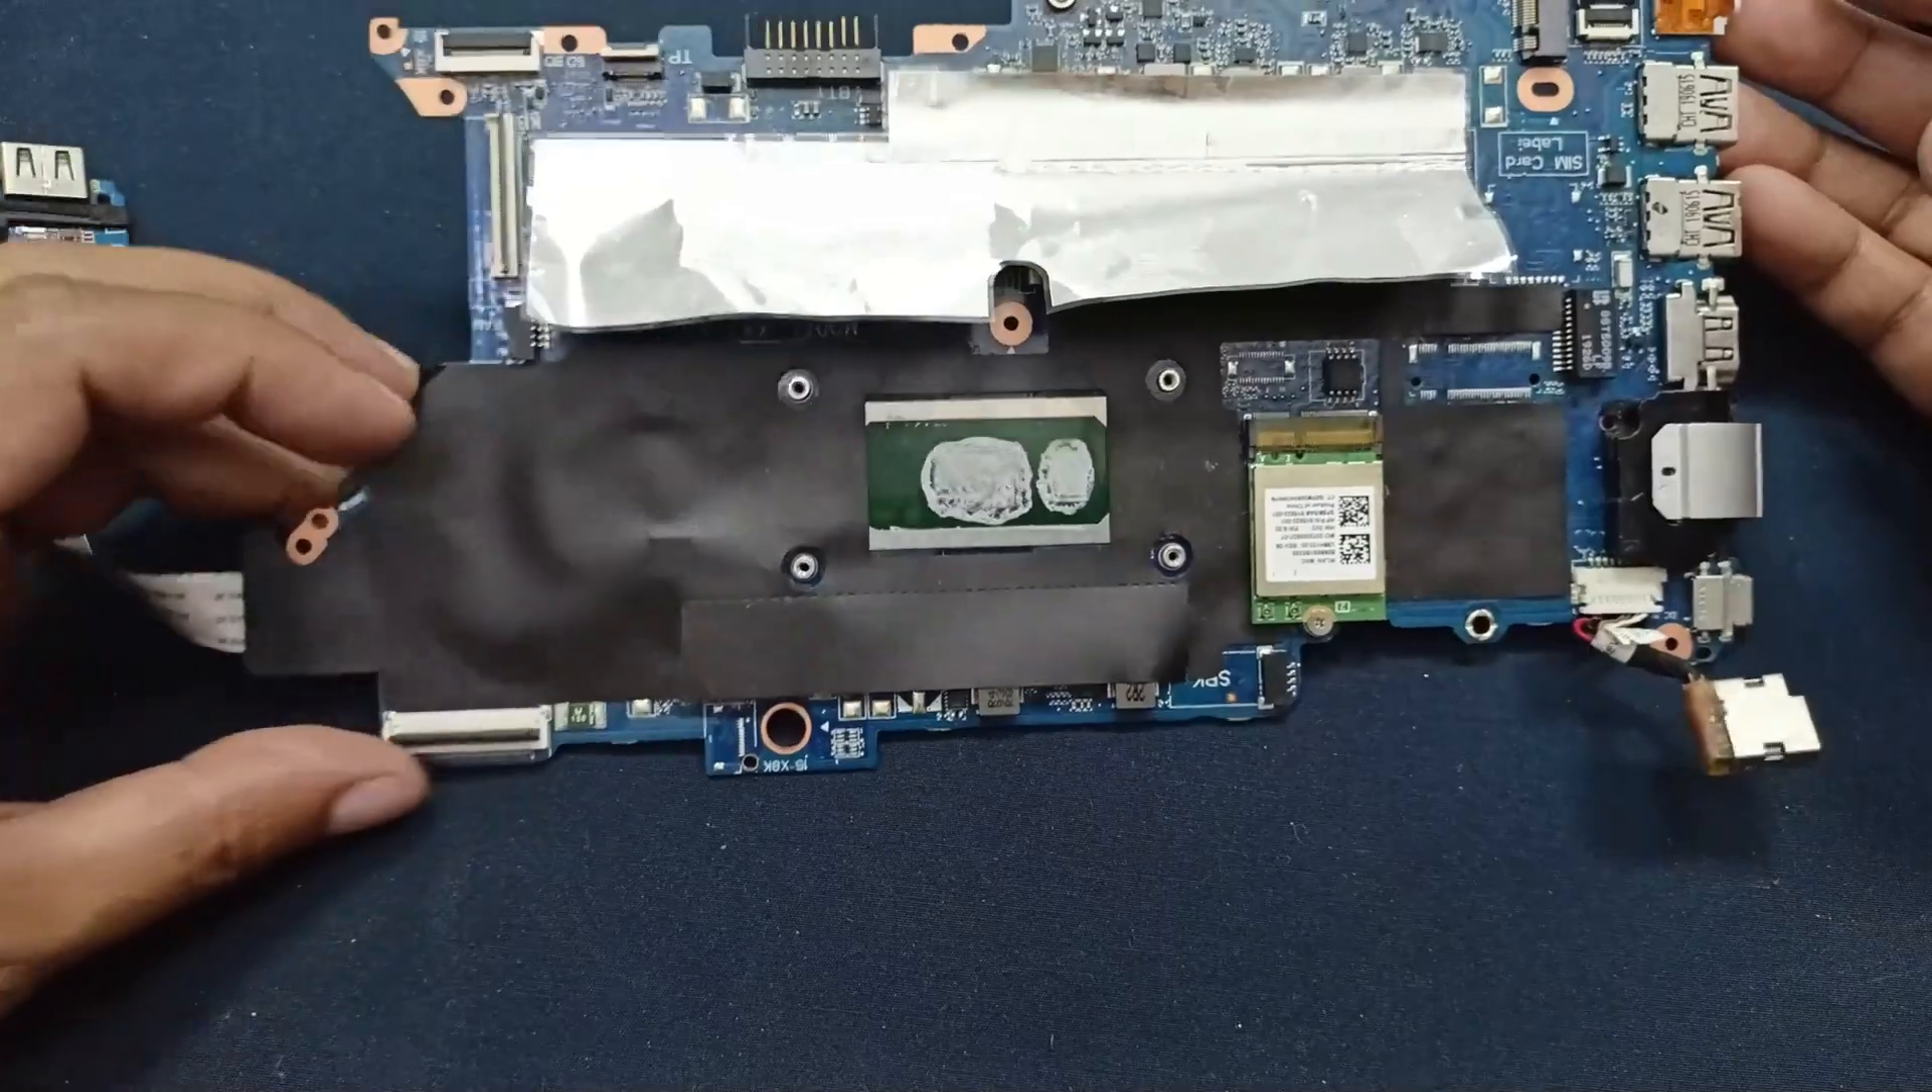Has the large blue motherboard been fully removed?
Yes.